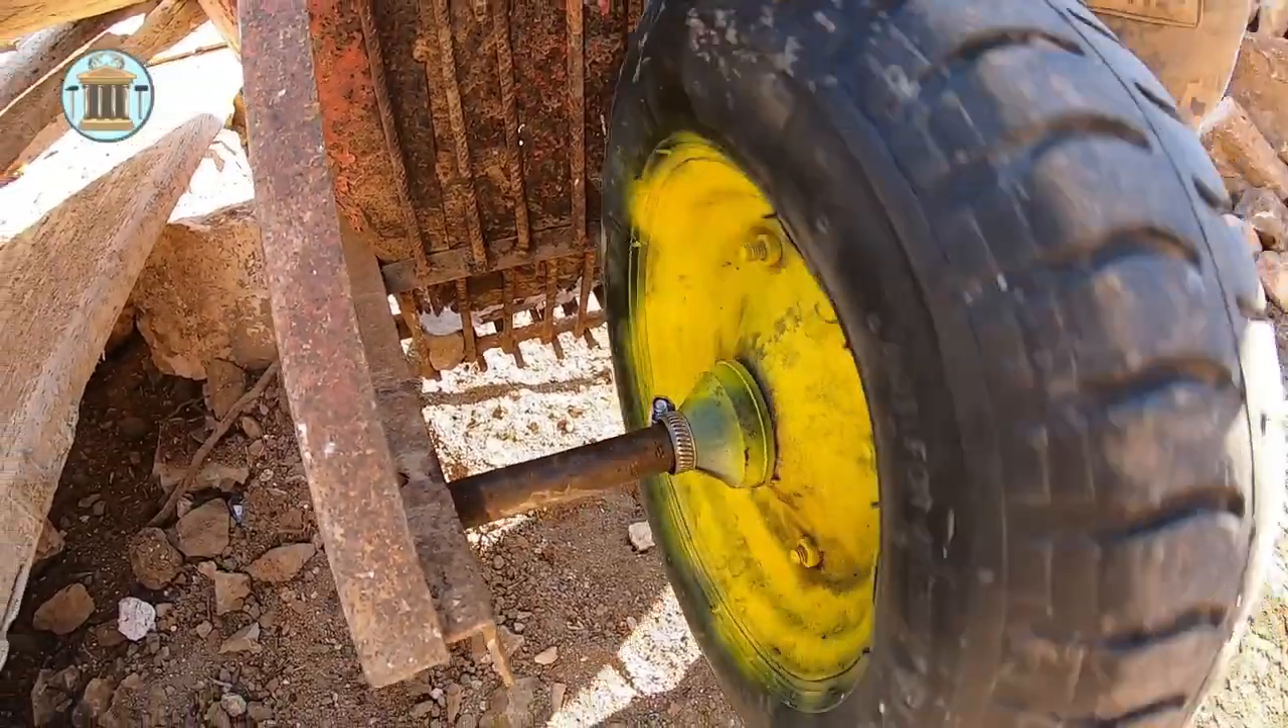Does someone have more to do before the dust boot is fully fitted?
No.